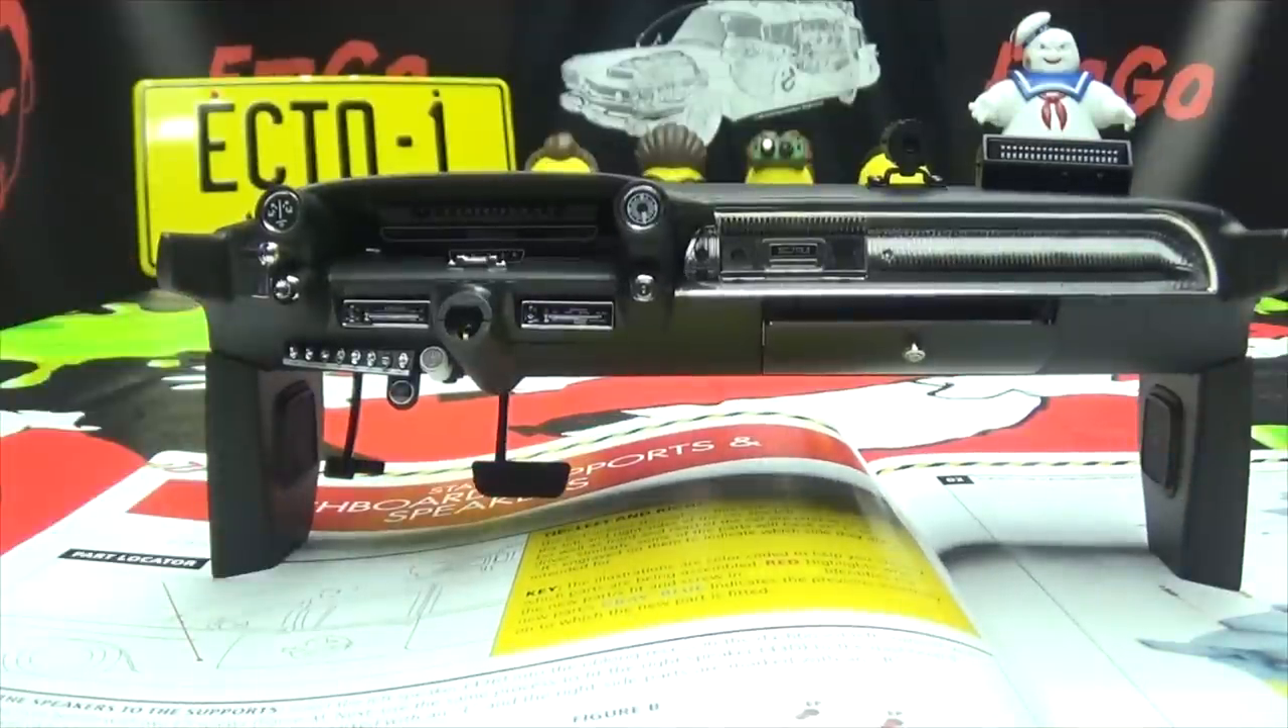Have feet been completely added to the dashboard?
Yes.